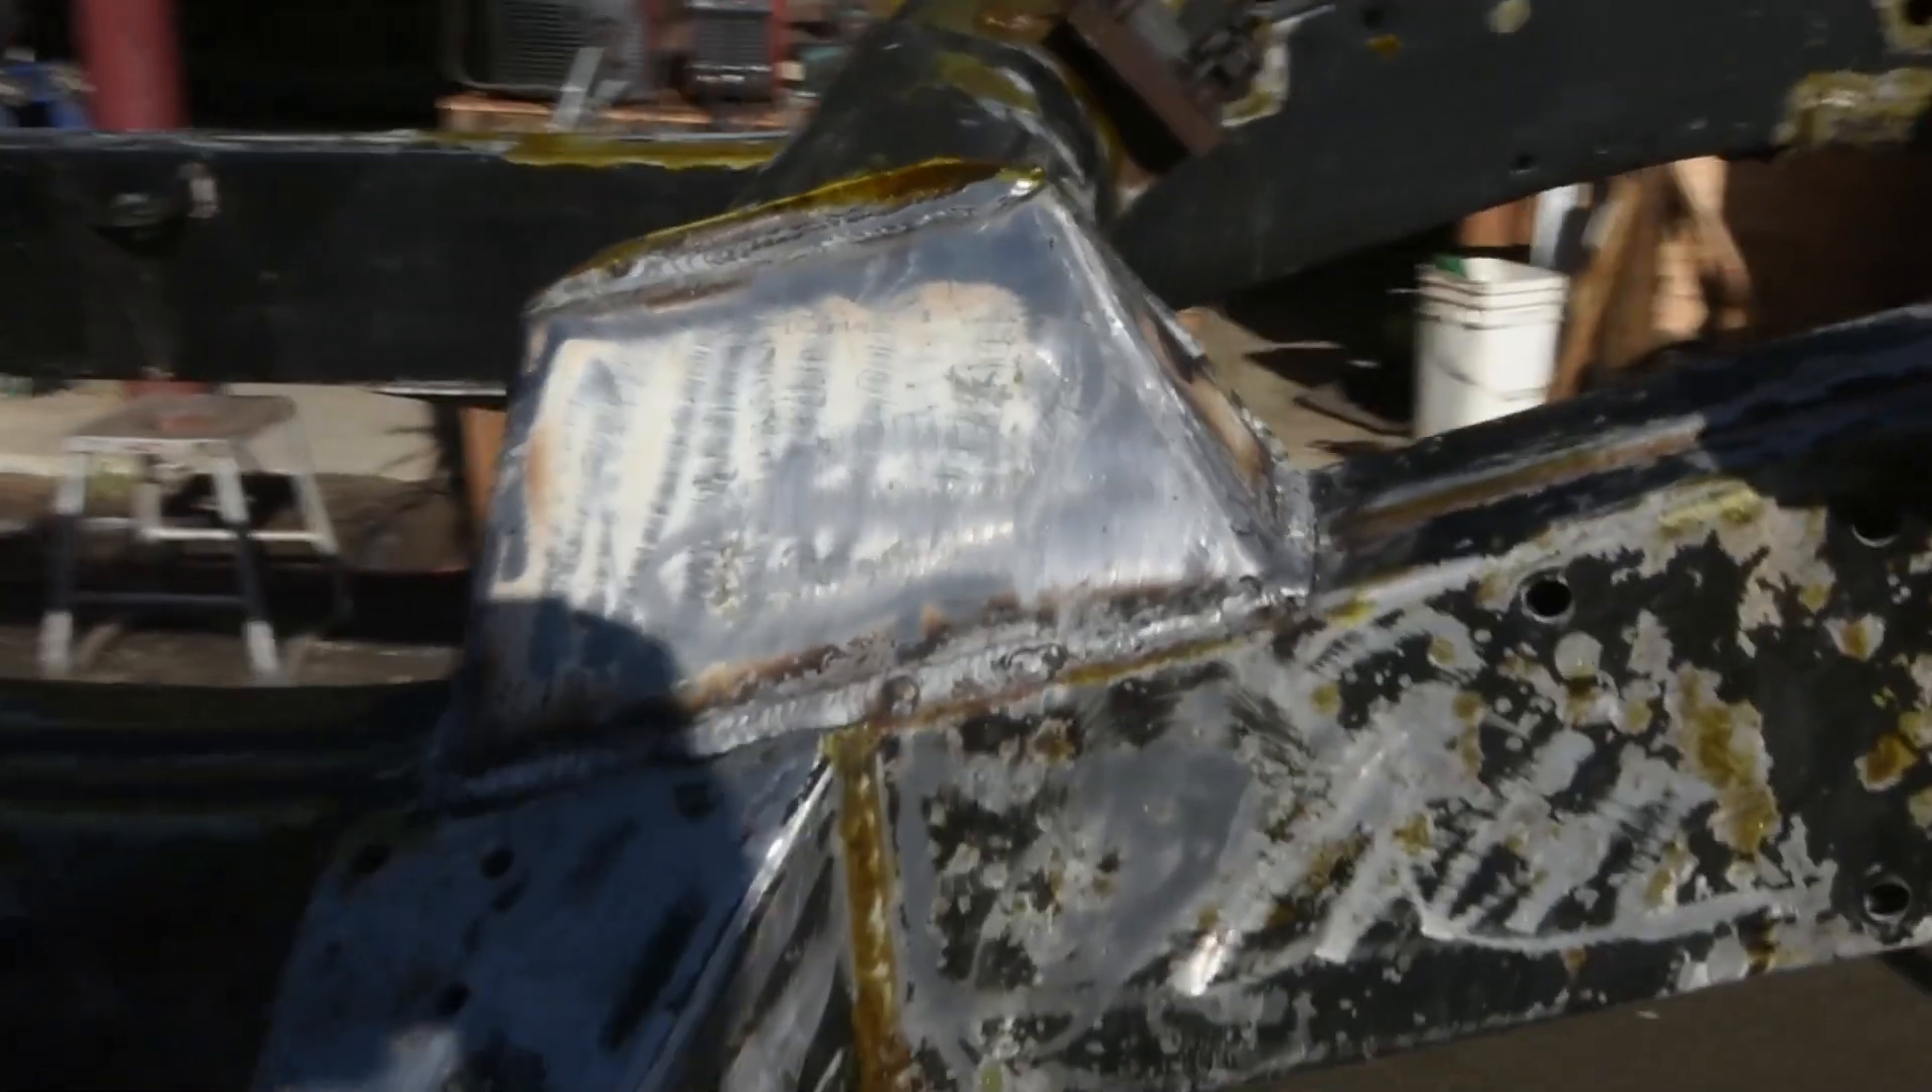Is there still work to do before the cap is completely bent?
No.